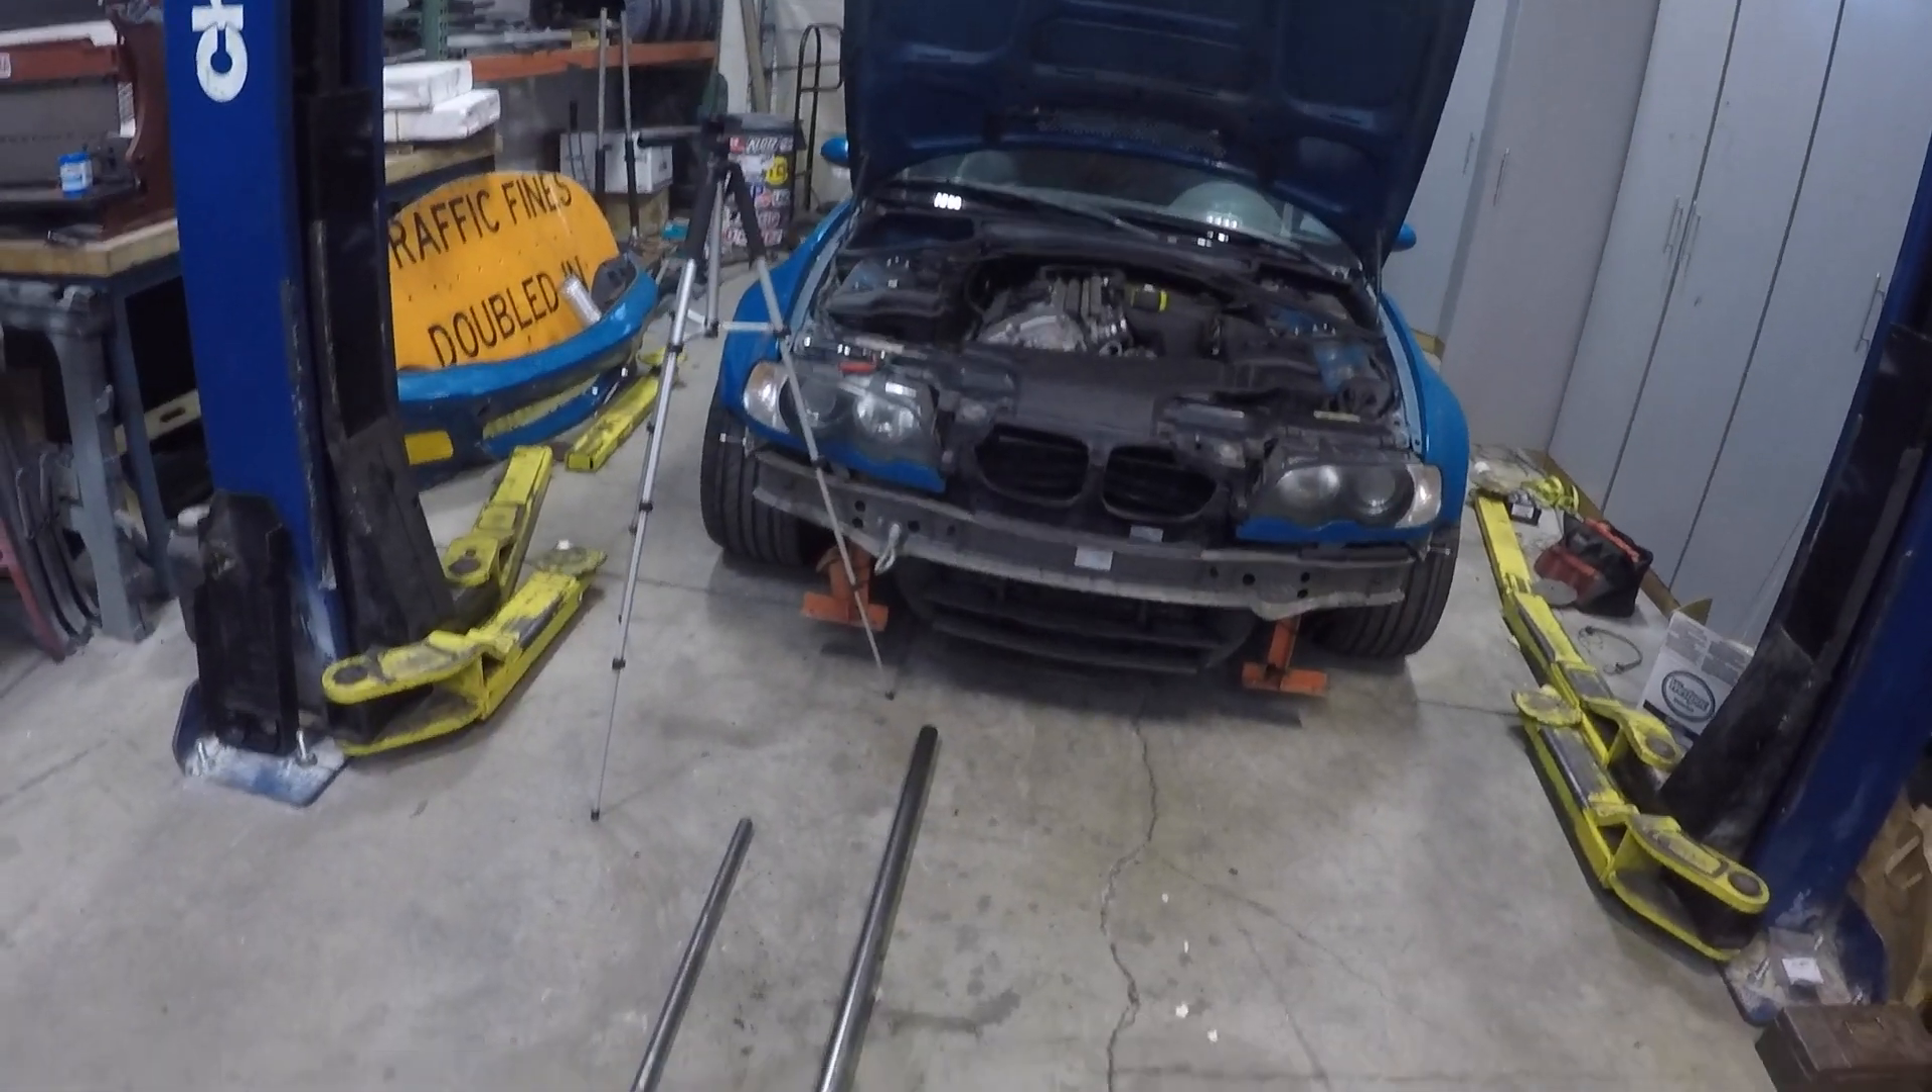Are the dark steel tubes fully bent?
No.